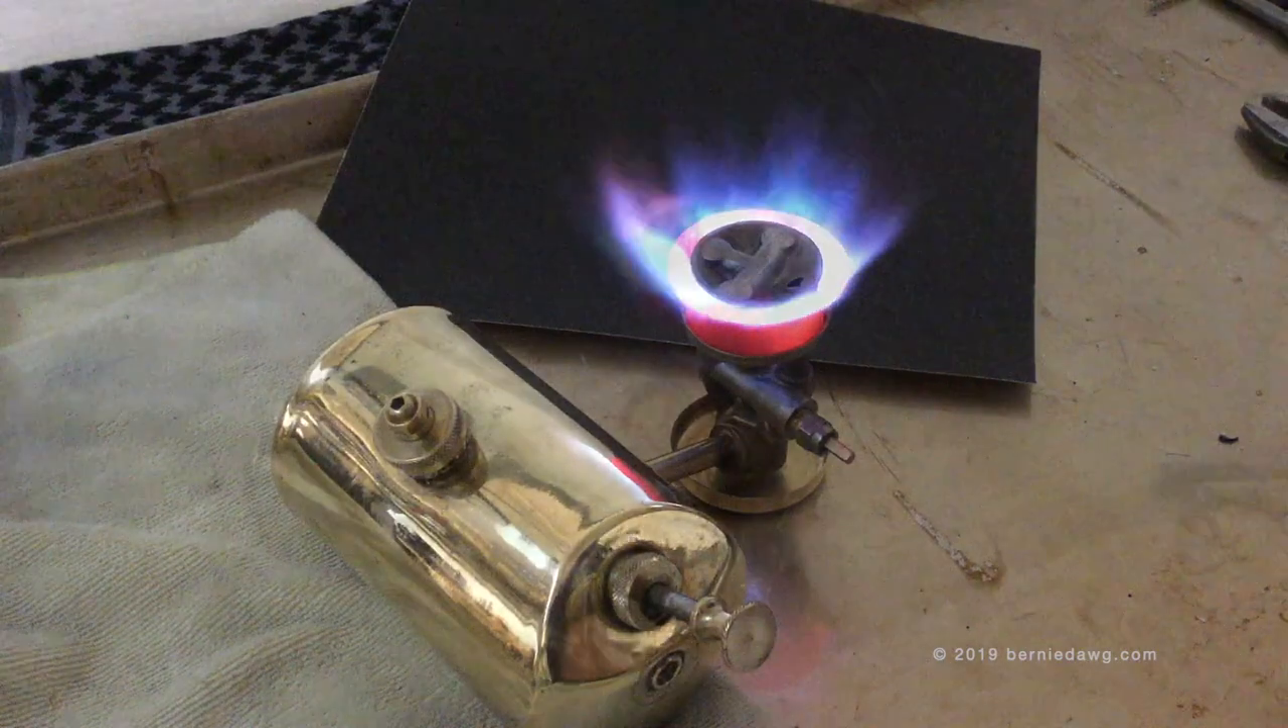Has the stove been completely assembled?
Yes.